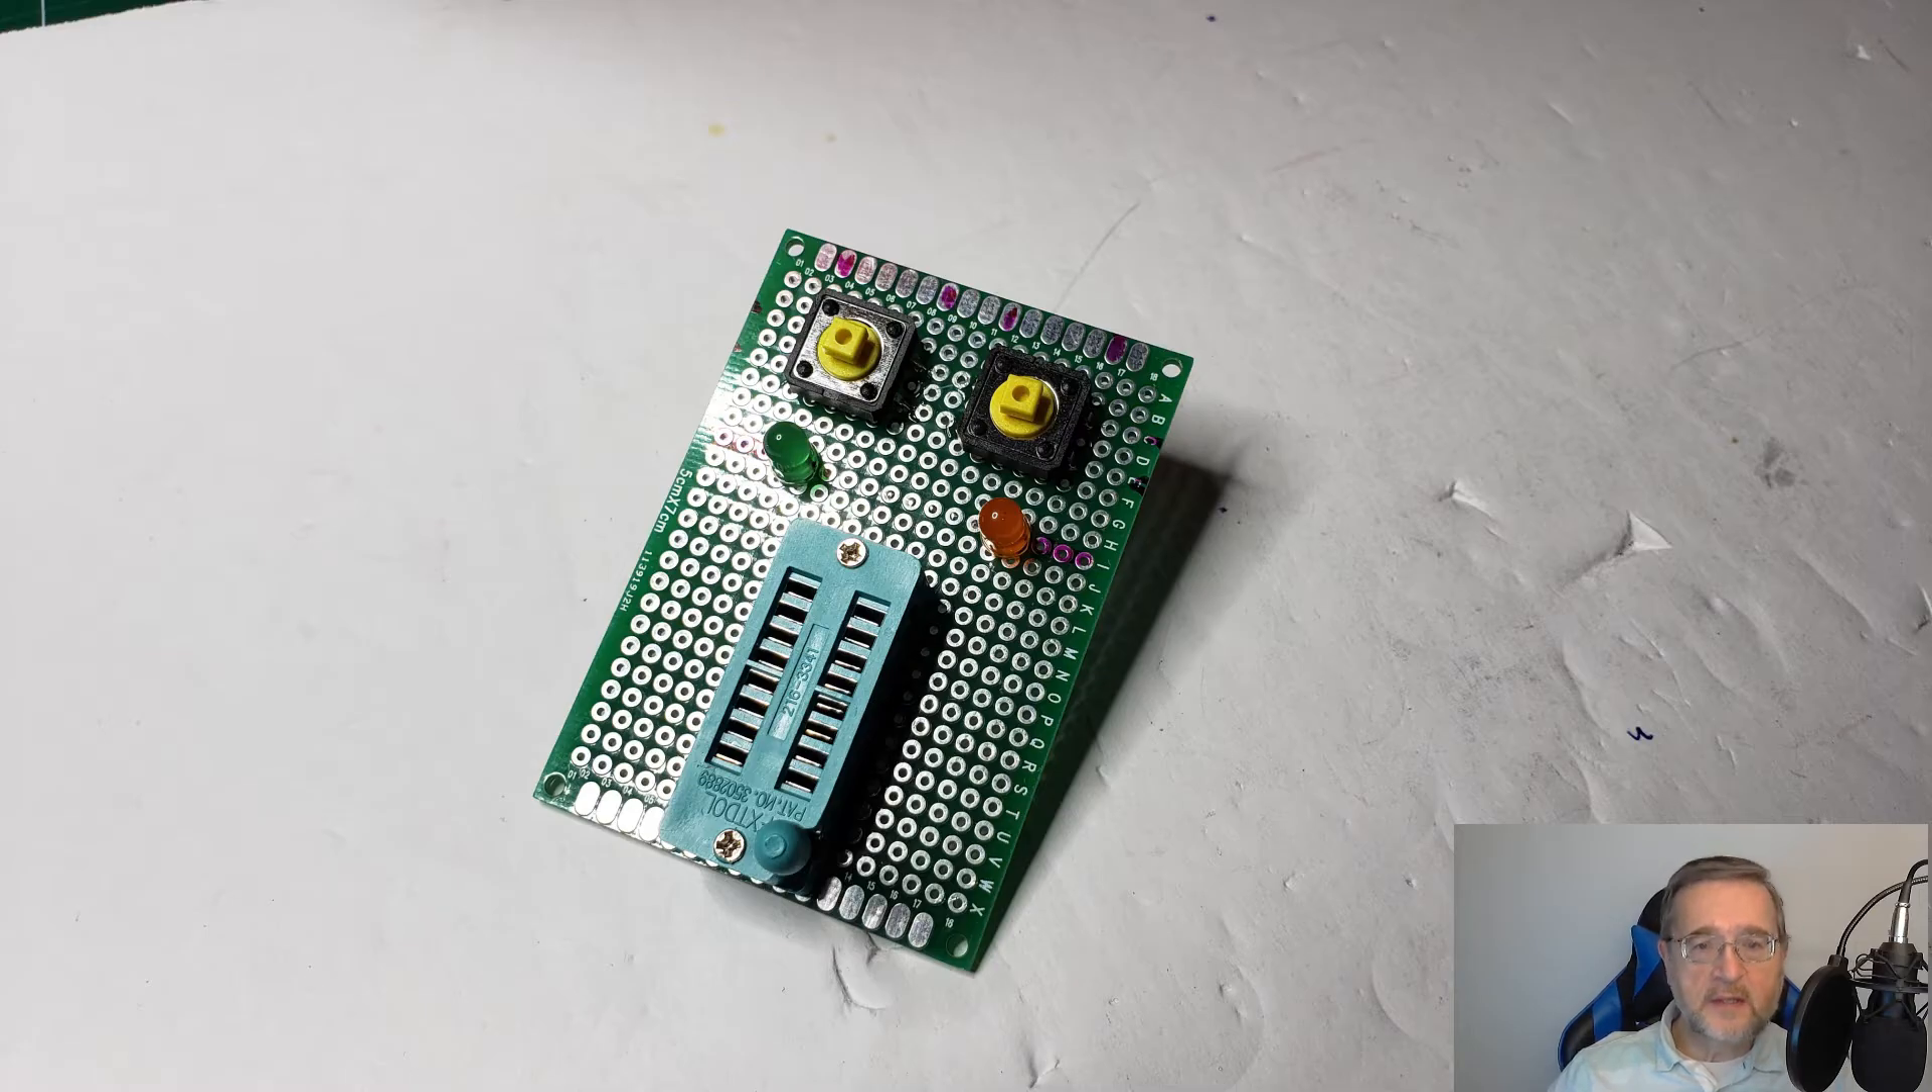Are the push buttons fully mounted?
Yes.